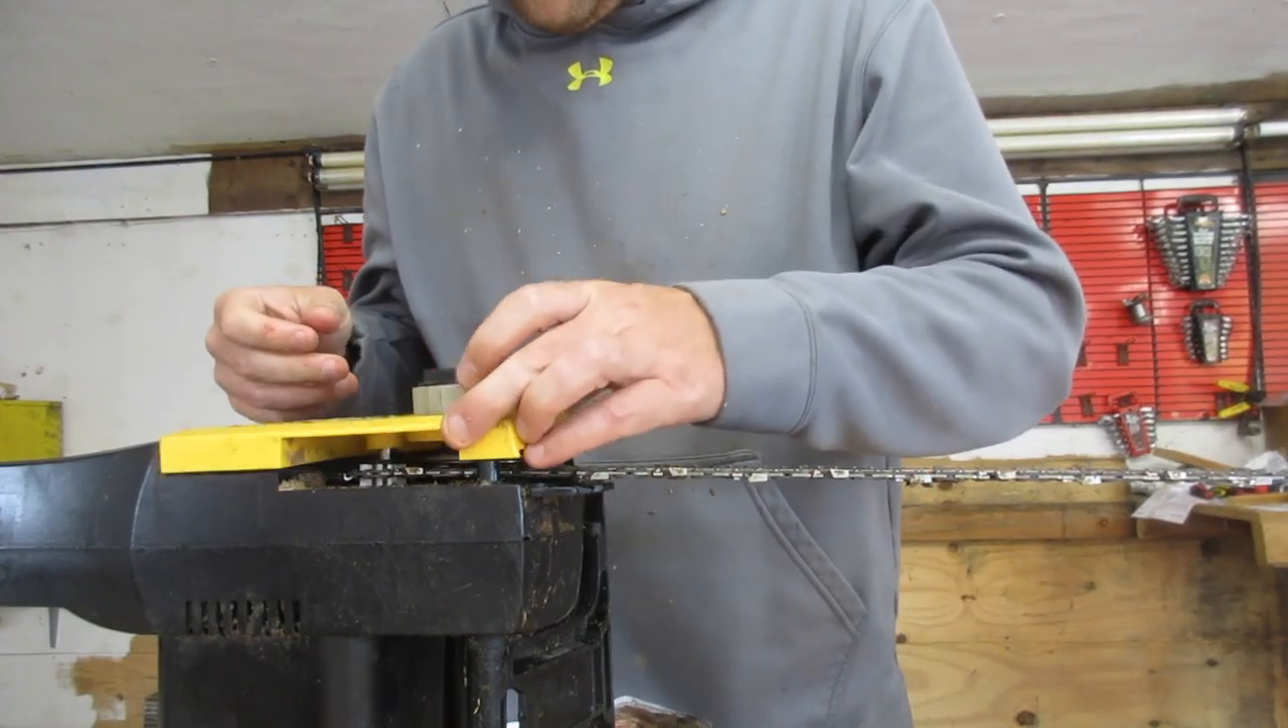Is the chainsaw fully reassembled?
No.